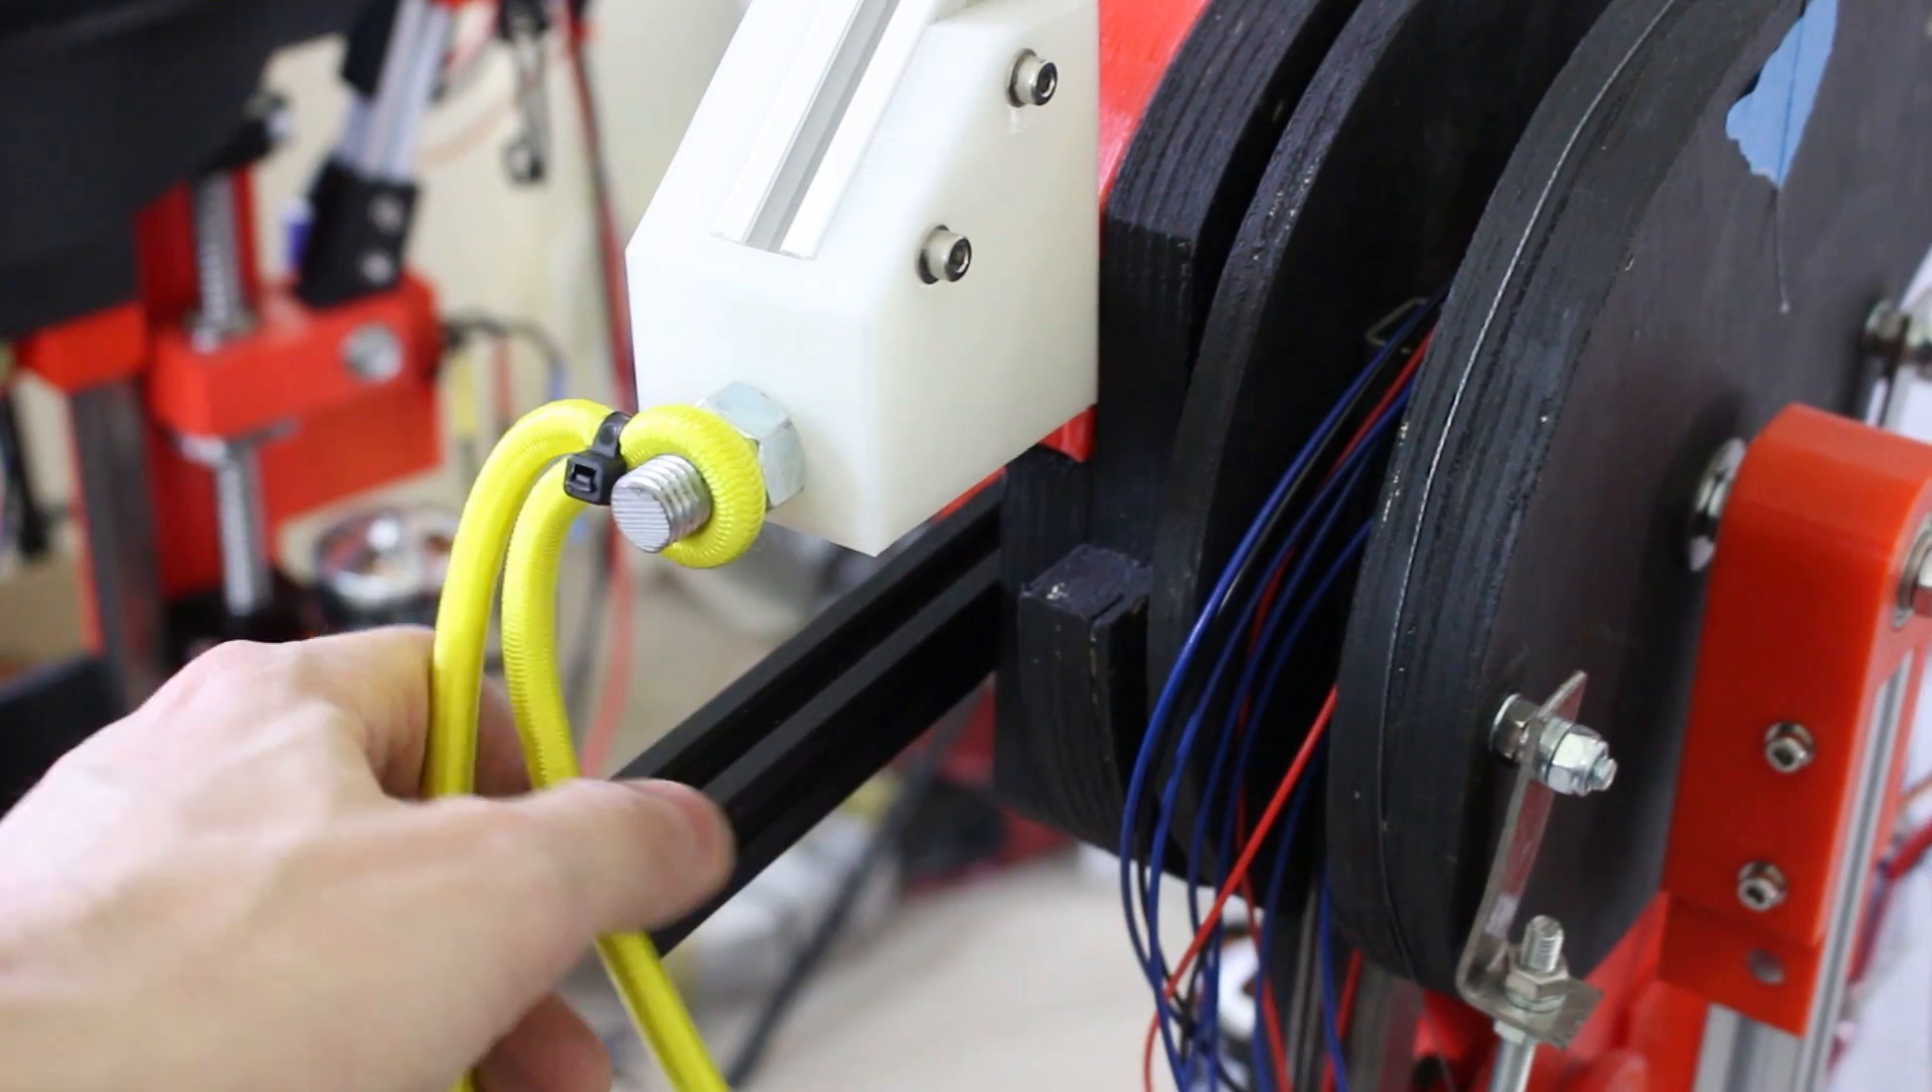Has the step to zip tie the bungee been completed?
Yes.